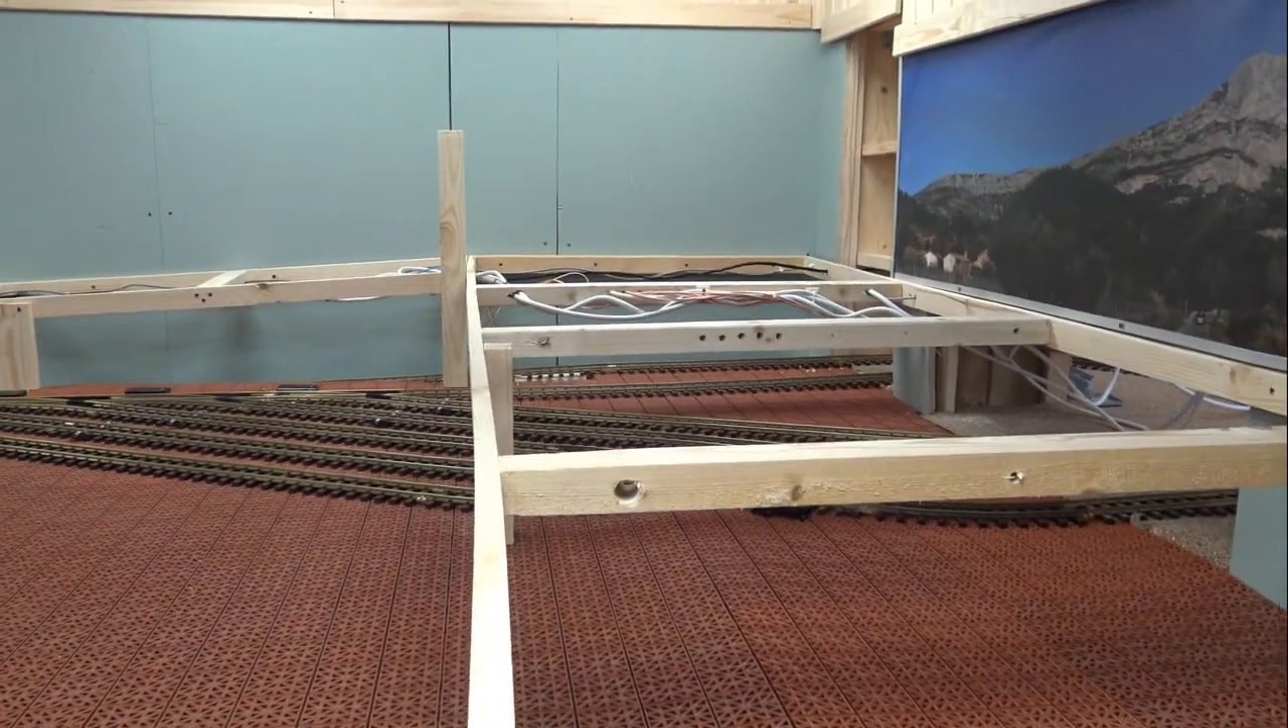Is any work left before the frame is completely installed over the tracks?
No.